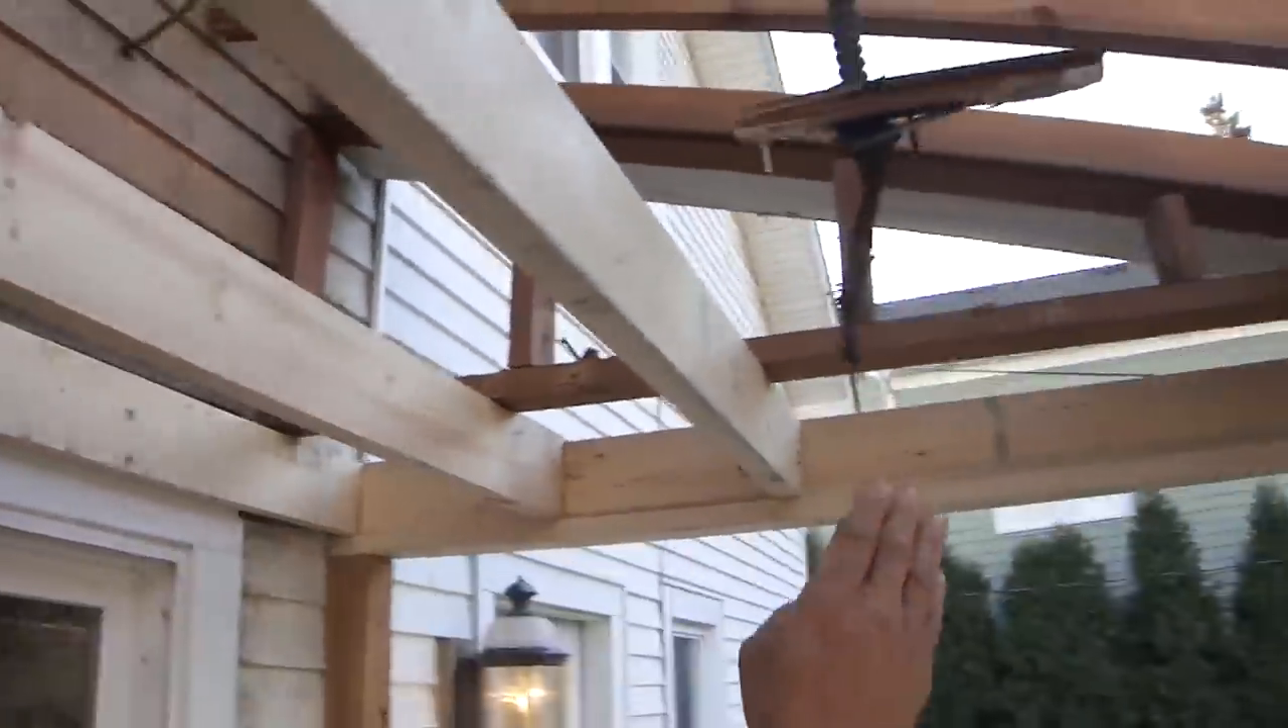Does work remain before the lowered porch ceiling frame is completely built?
Yes.